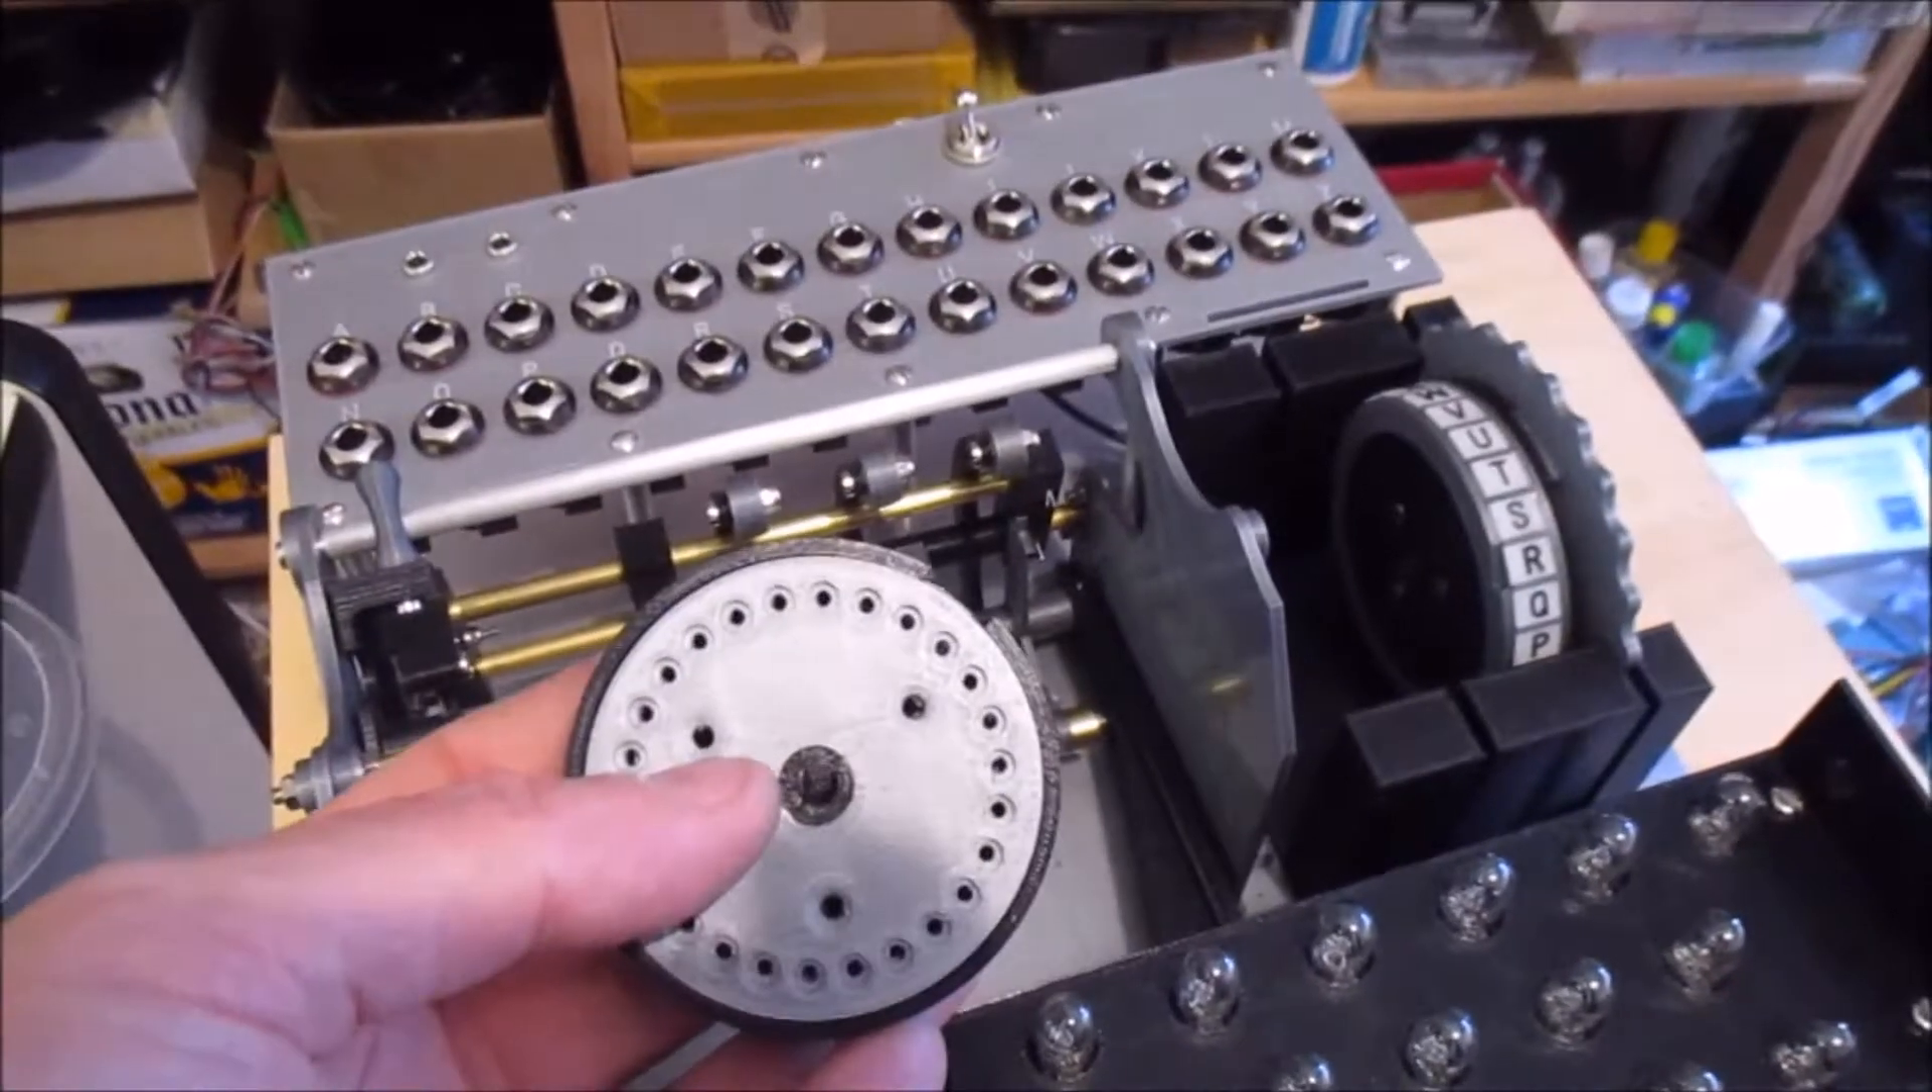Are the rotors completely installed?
No.